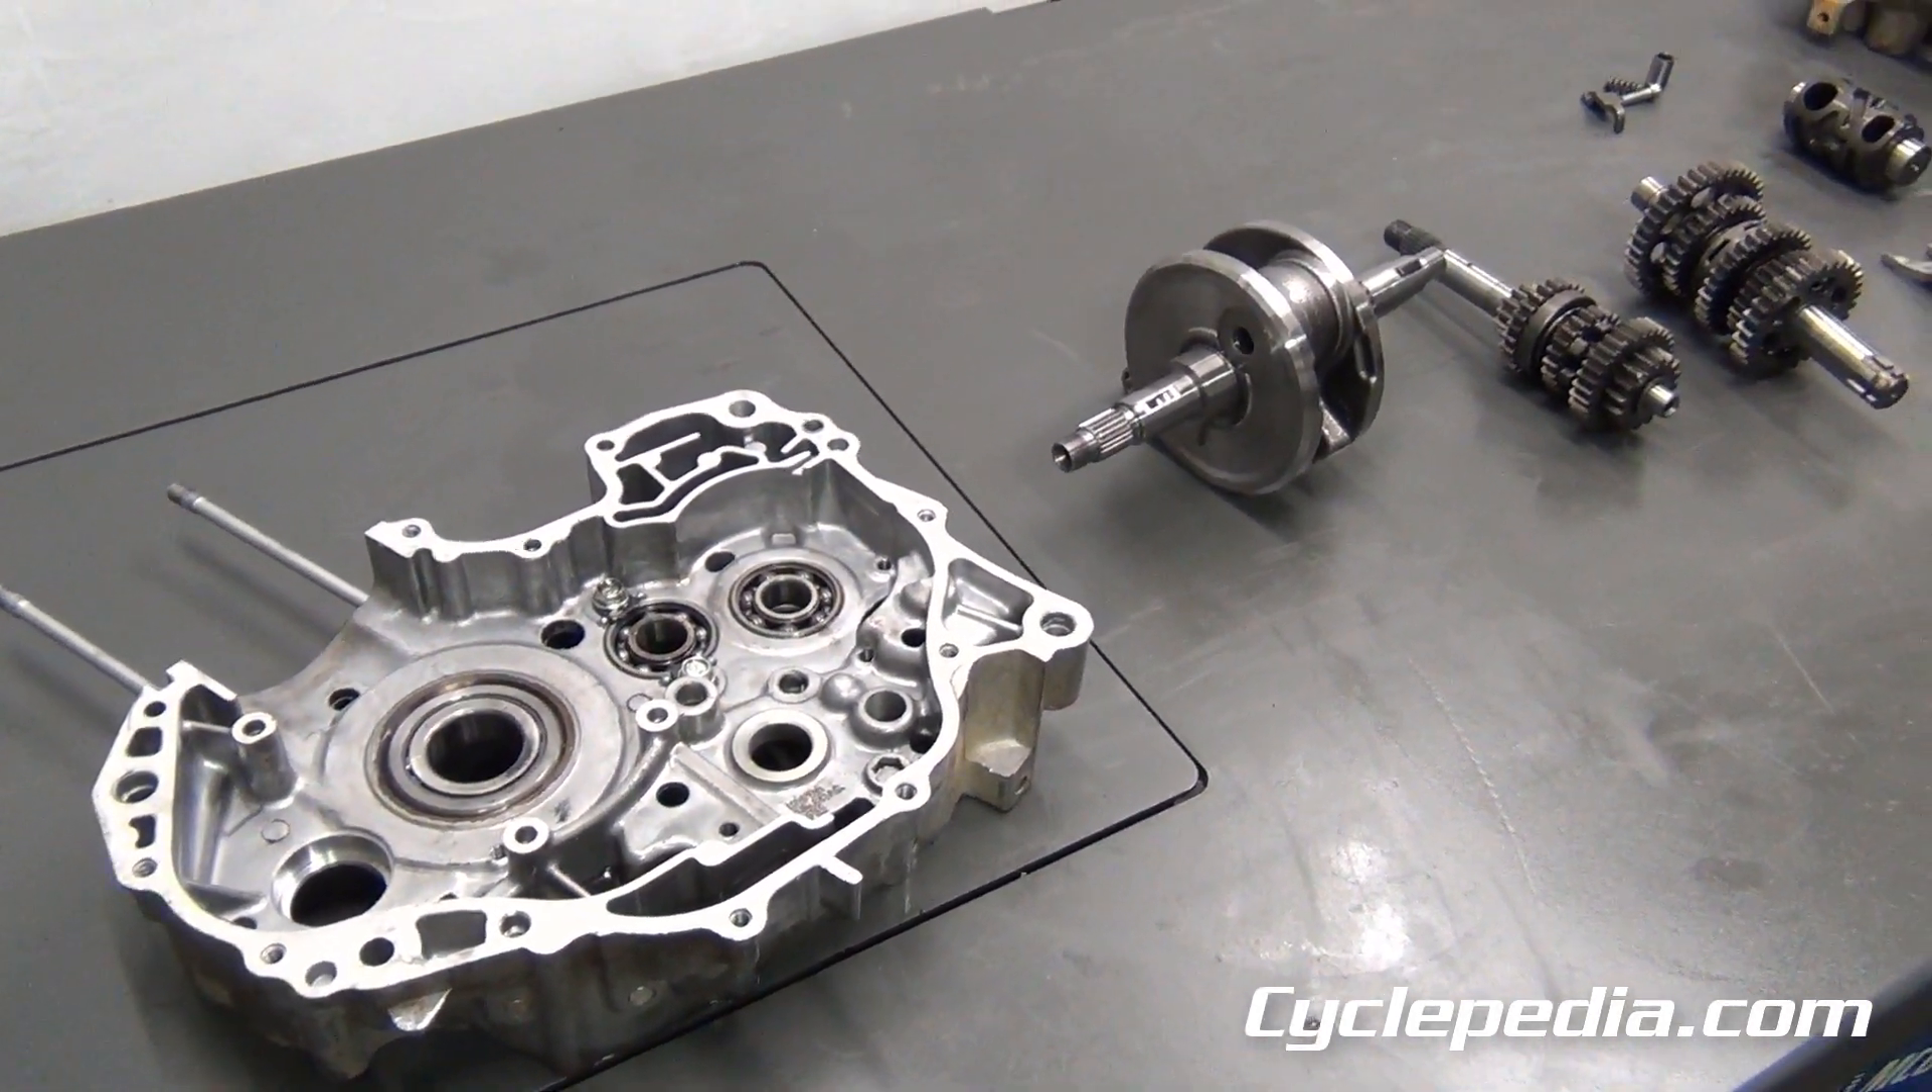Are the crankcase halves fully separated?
Yes.